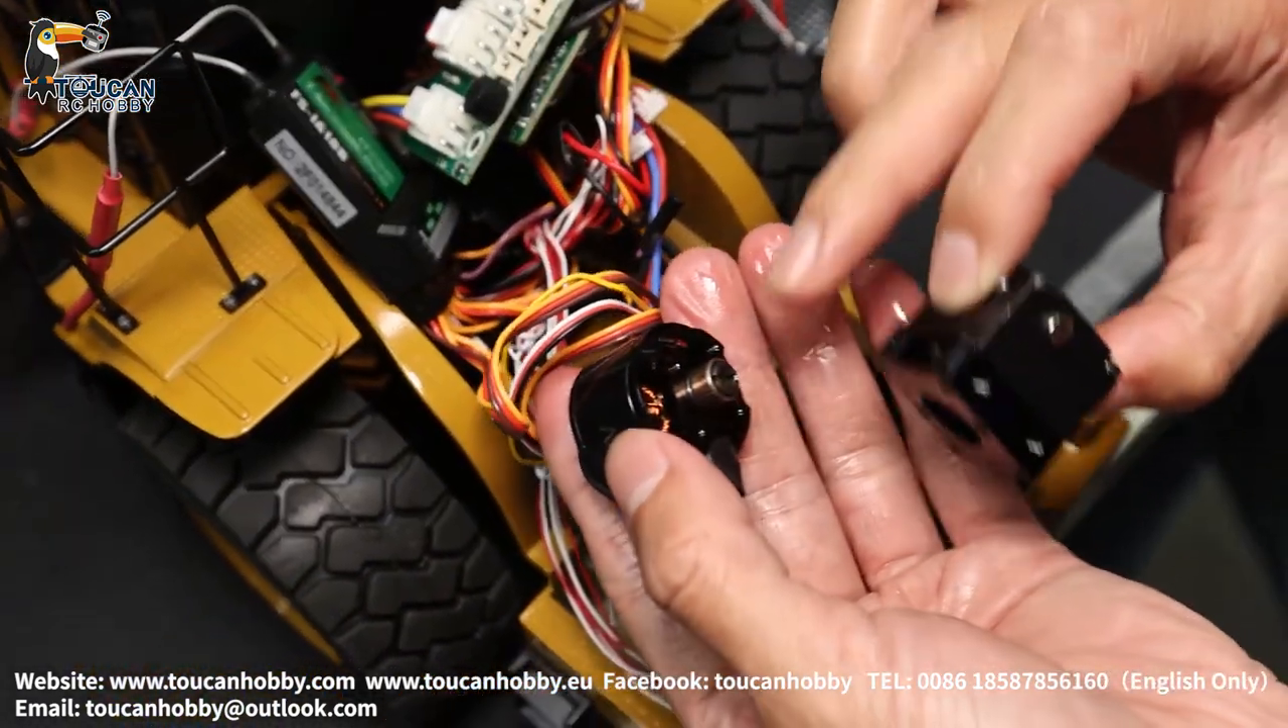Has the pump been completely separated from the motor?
Yes.